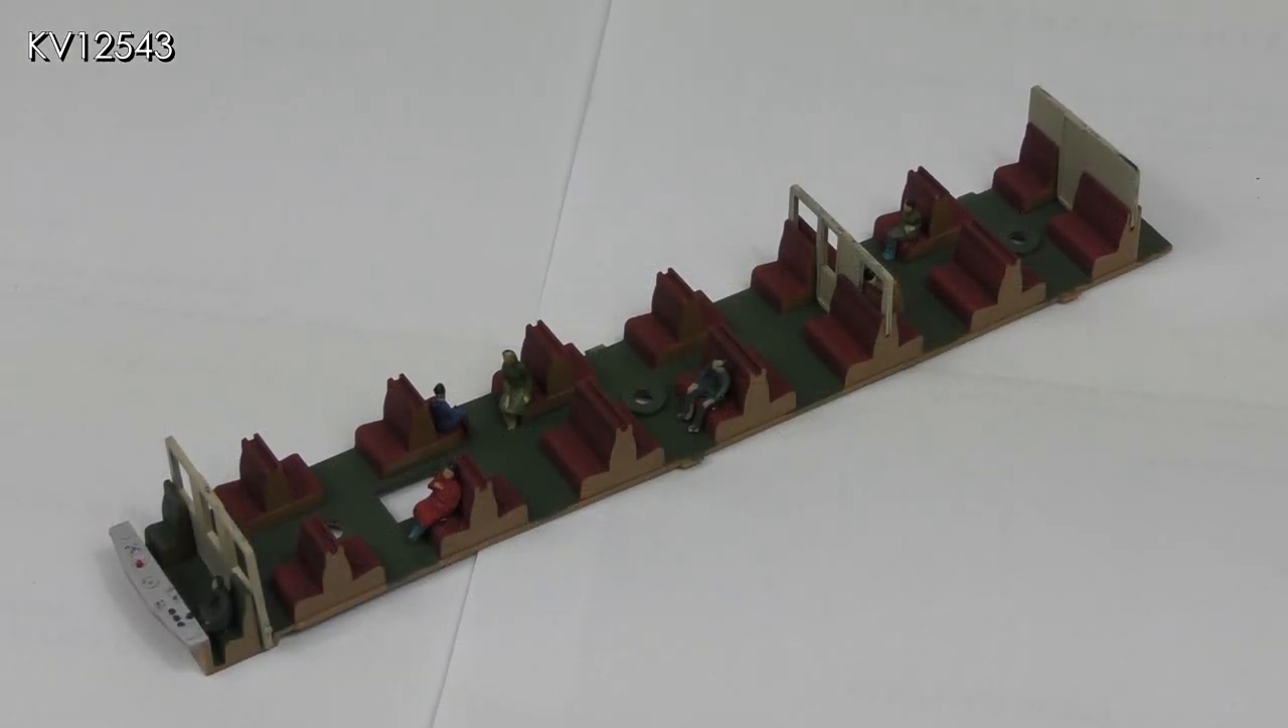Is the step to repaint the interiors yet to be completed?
No.